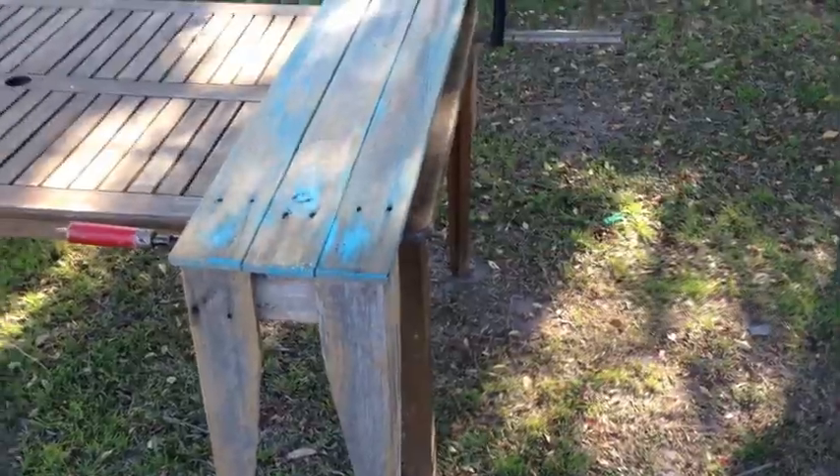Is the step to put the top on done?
Yes.